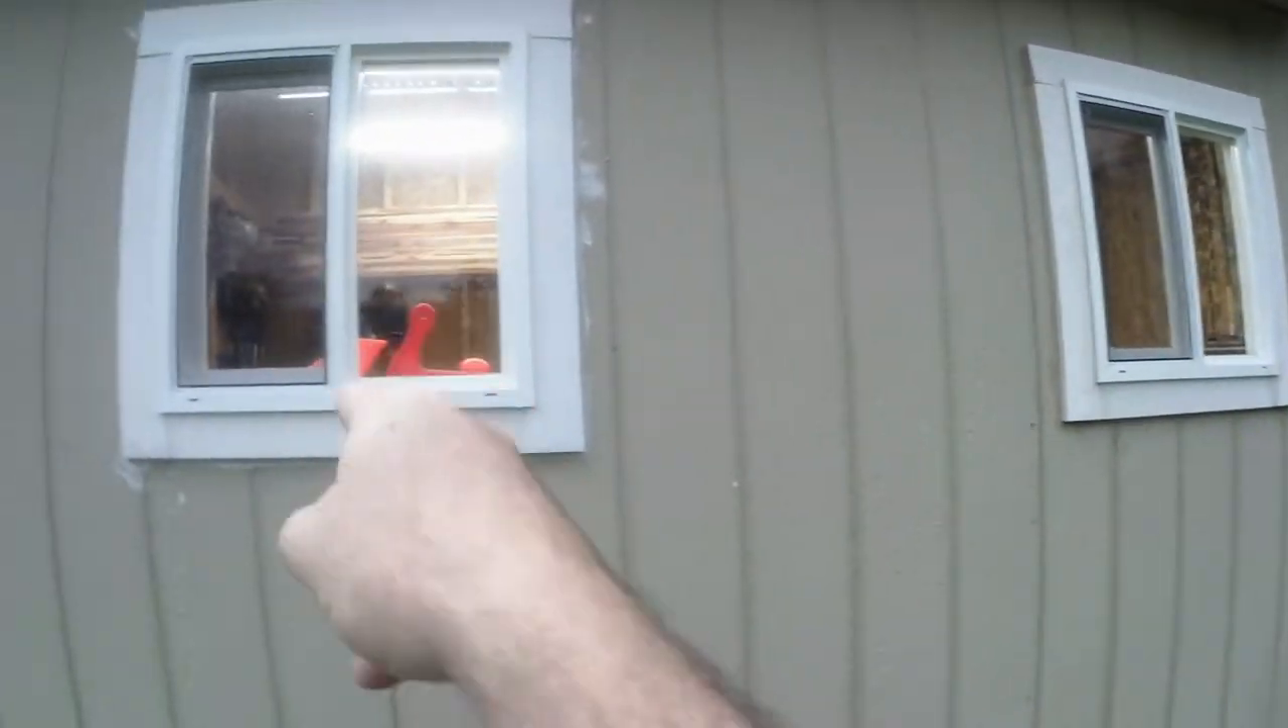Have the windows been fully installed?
Yes.